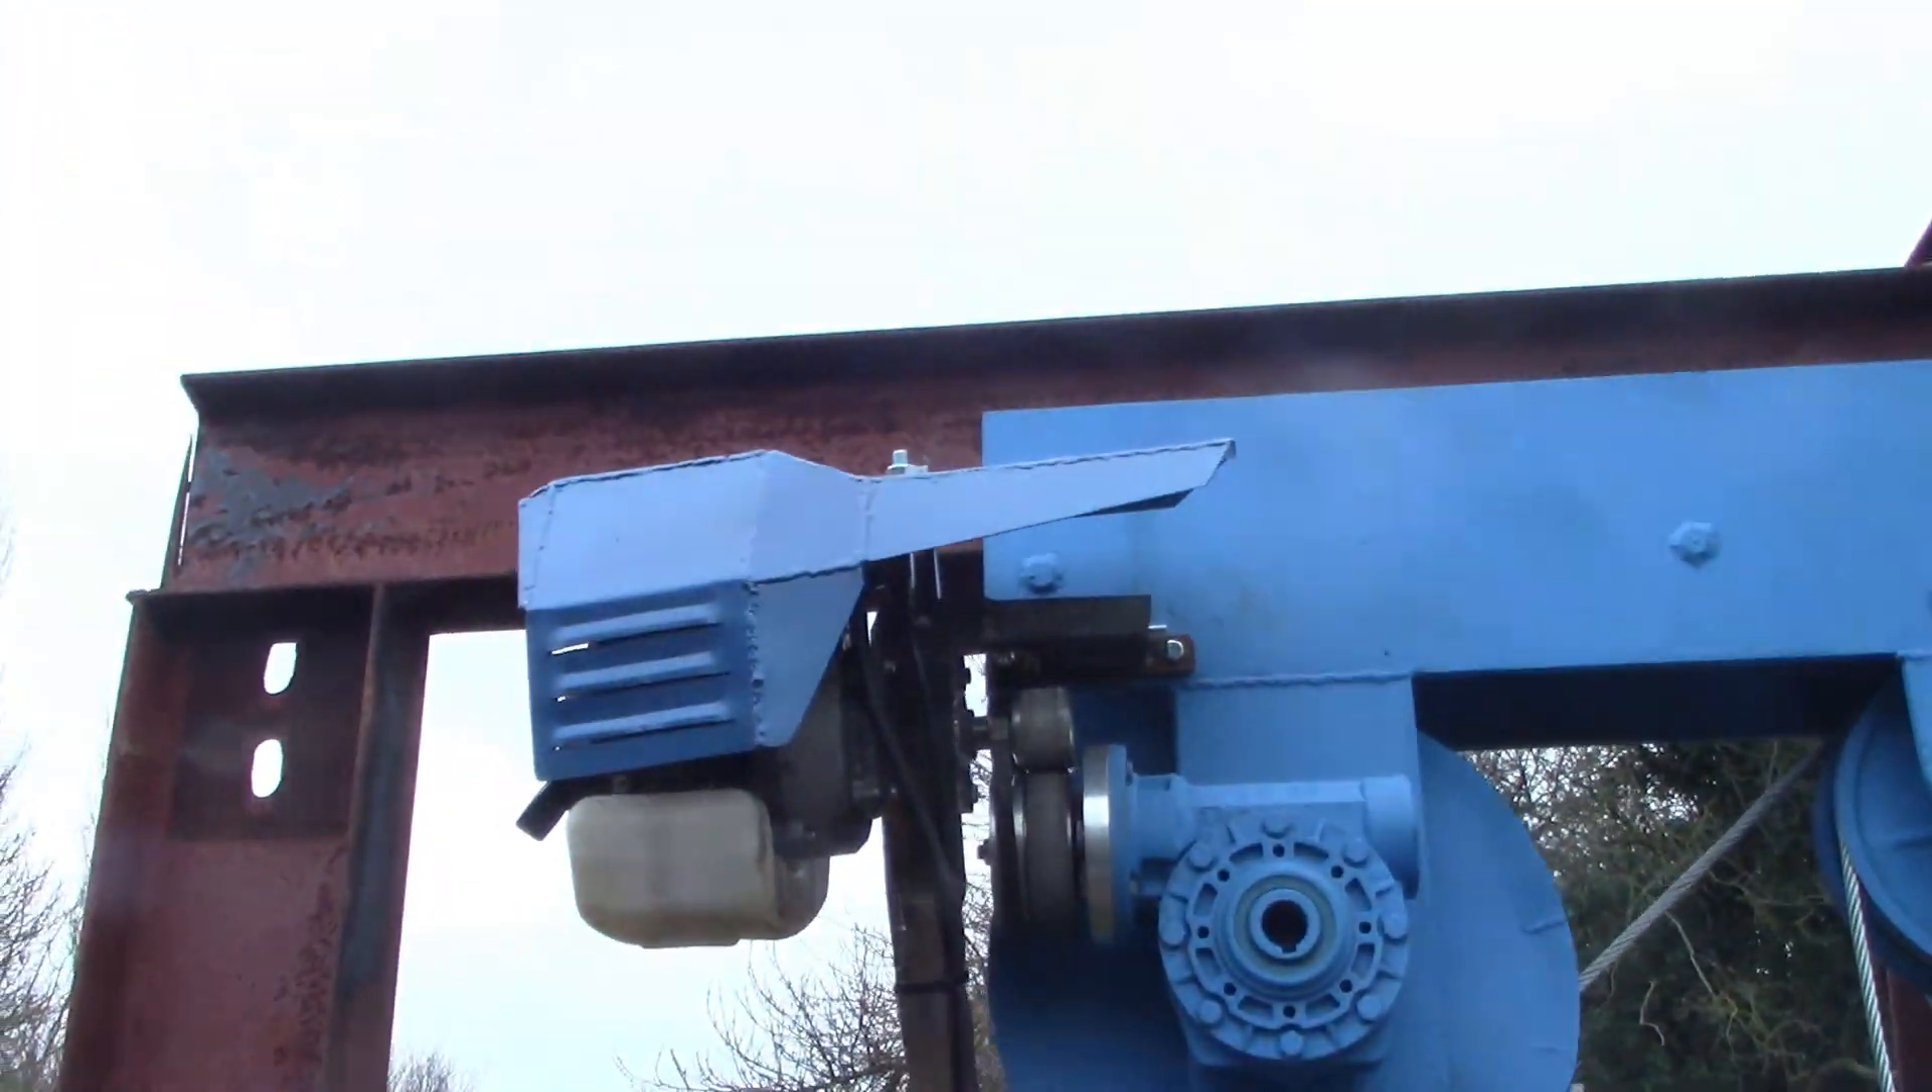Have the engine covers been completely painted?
Yes.